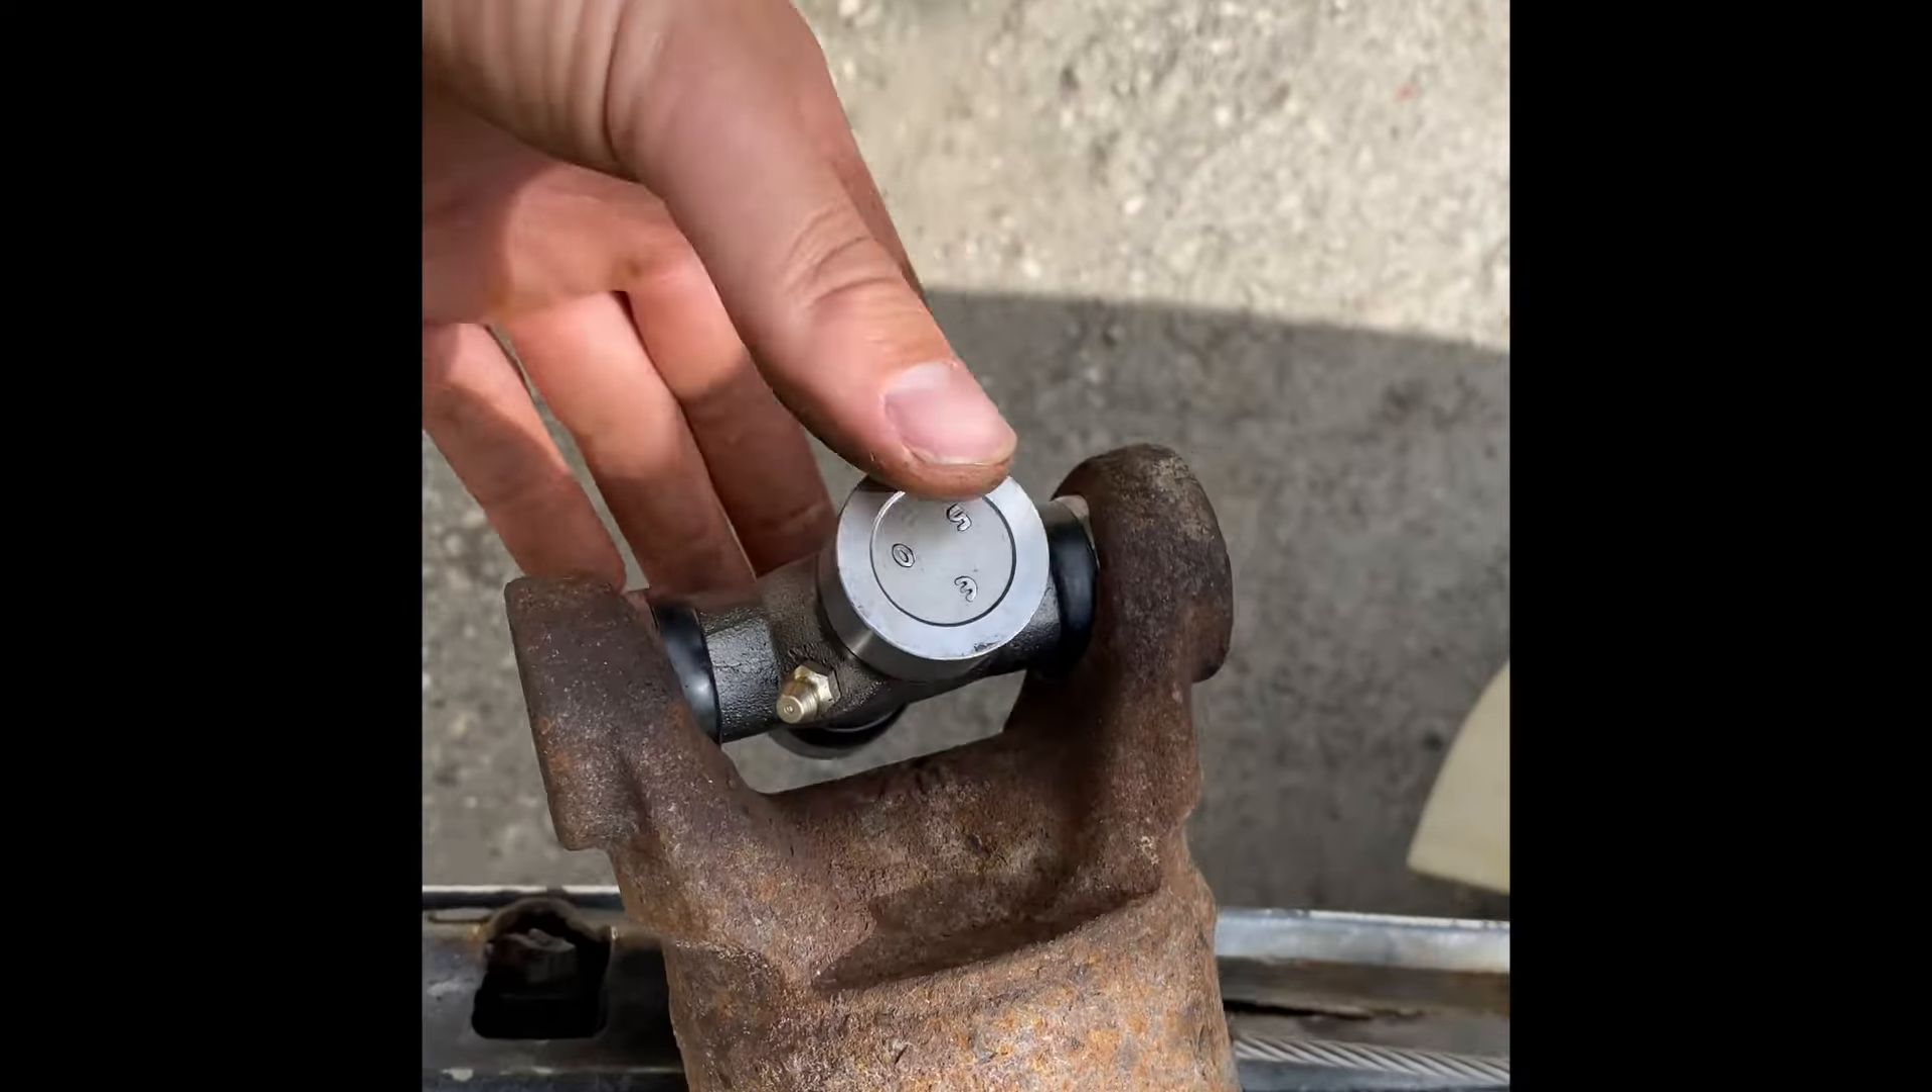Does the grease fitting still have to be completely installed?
No.